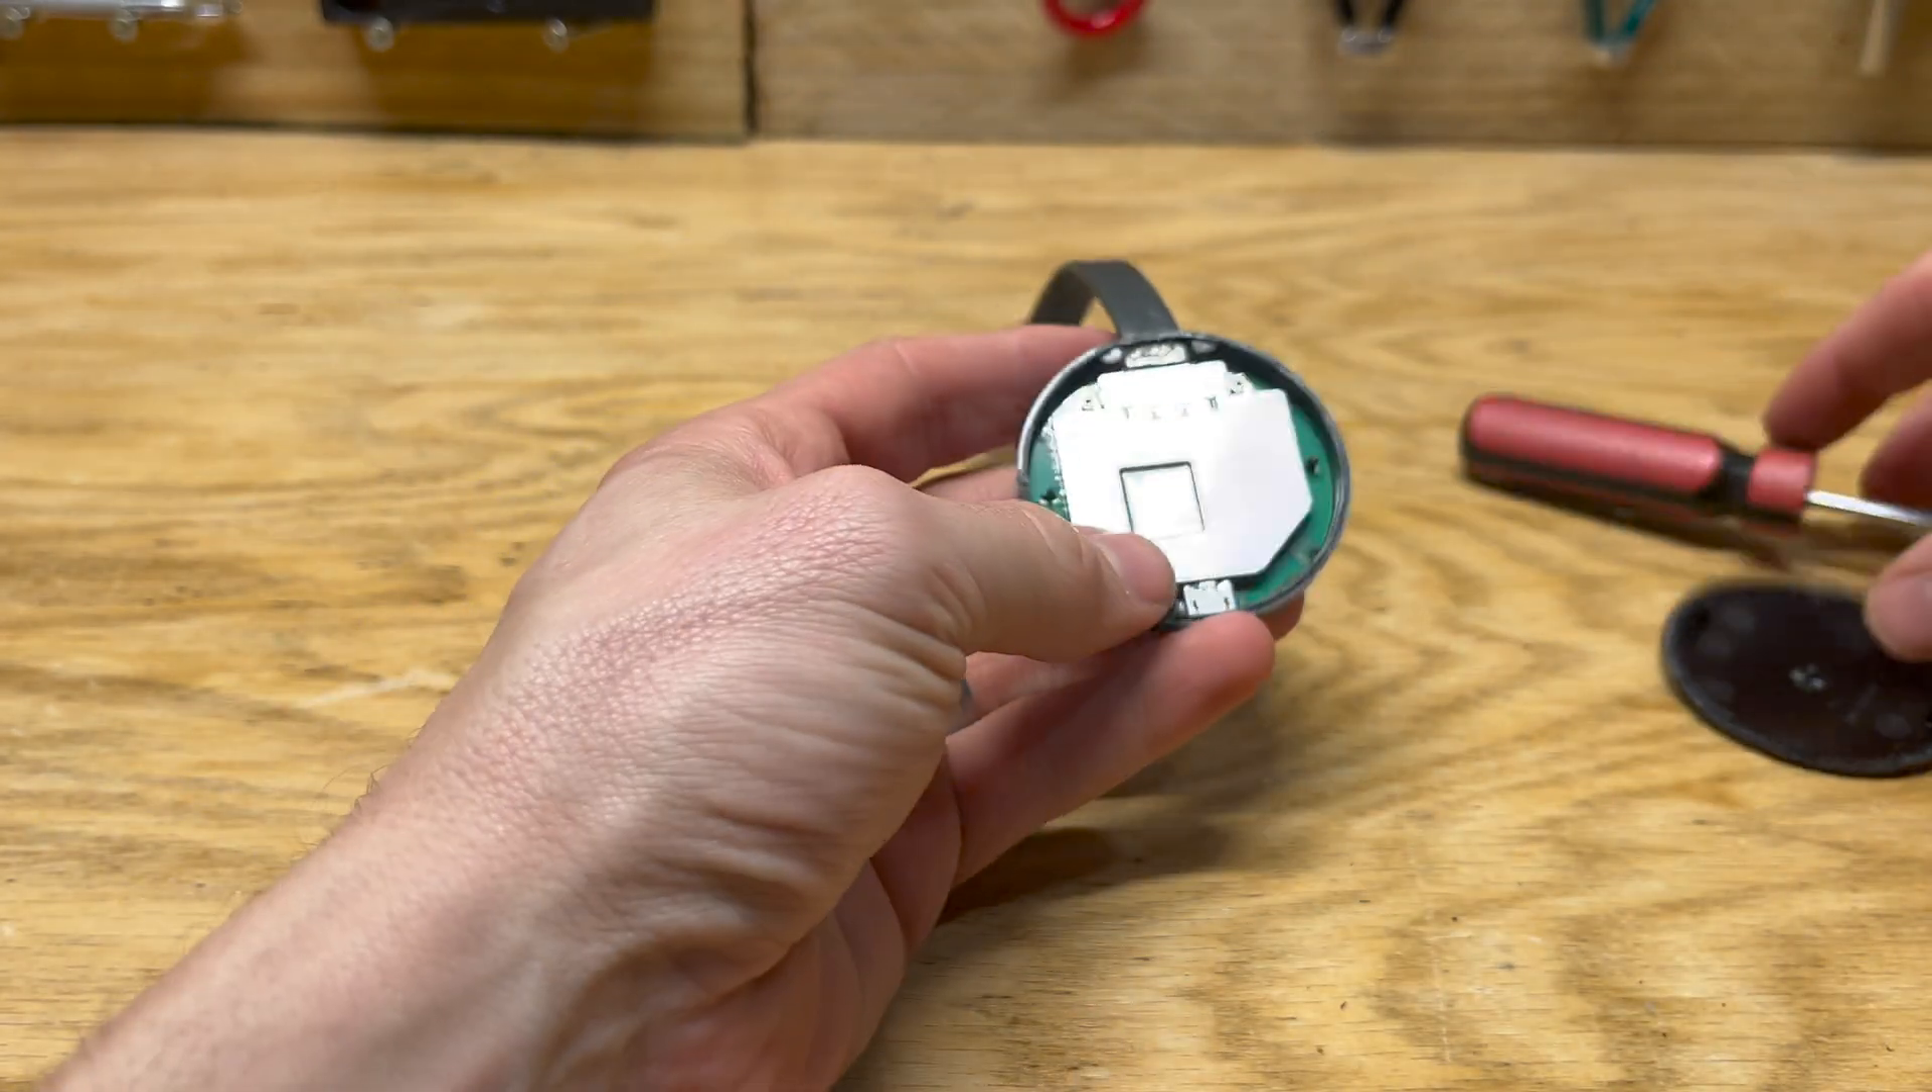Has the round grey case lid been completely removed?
Yes.